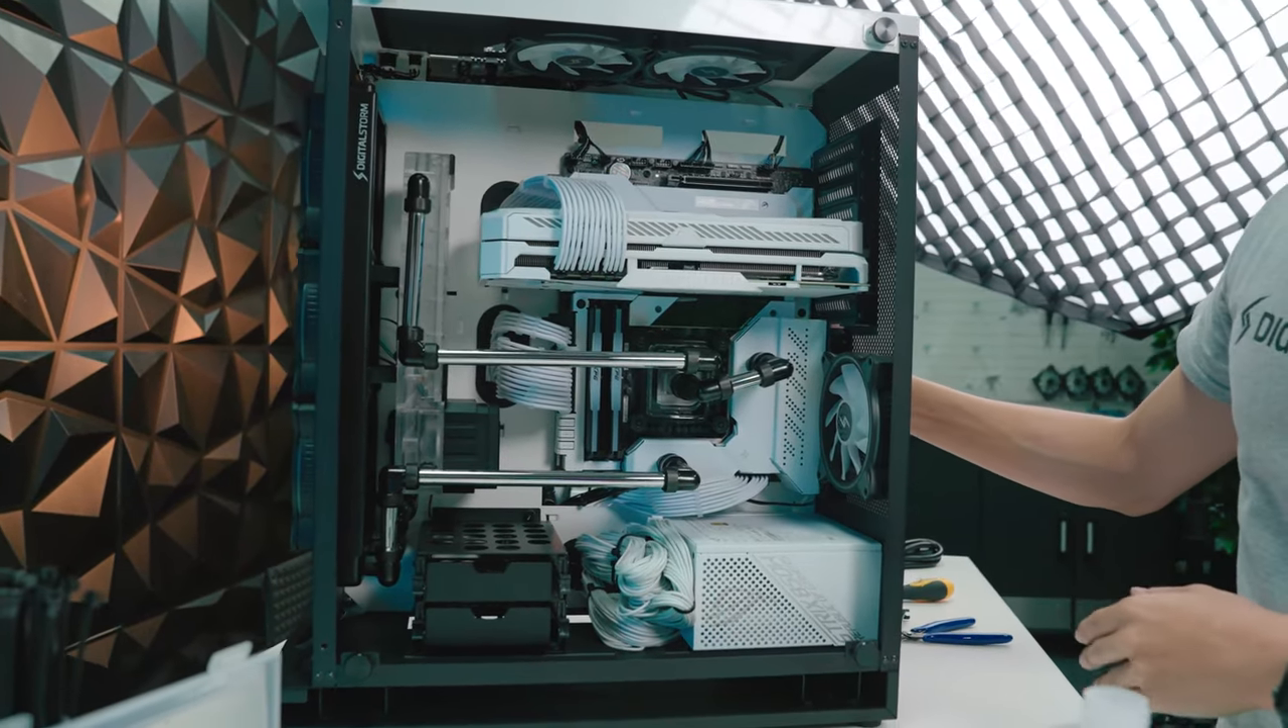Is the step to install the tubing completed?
Yes.